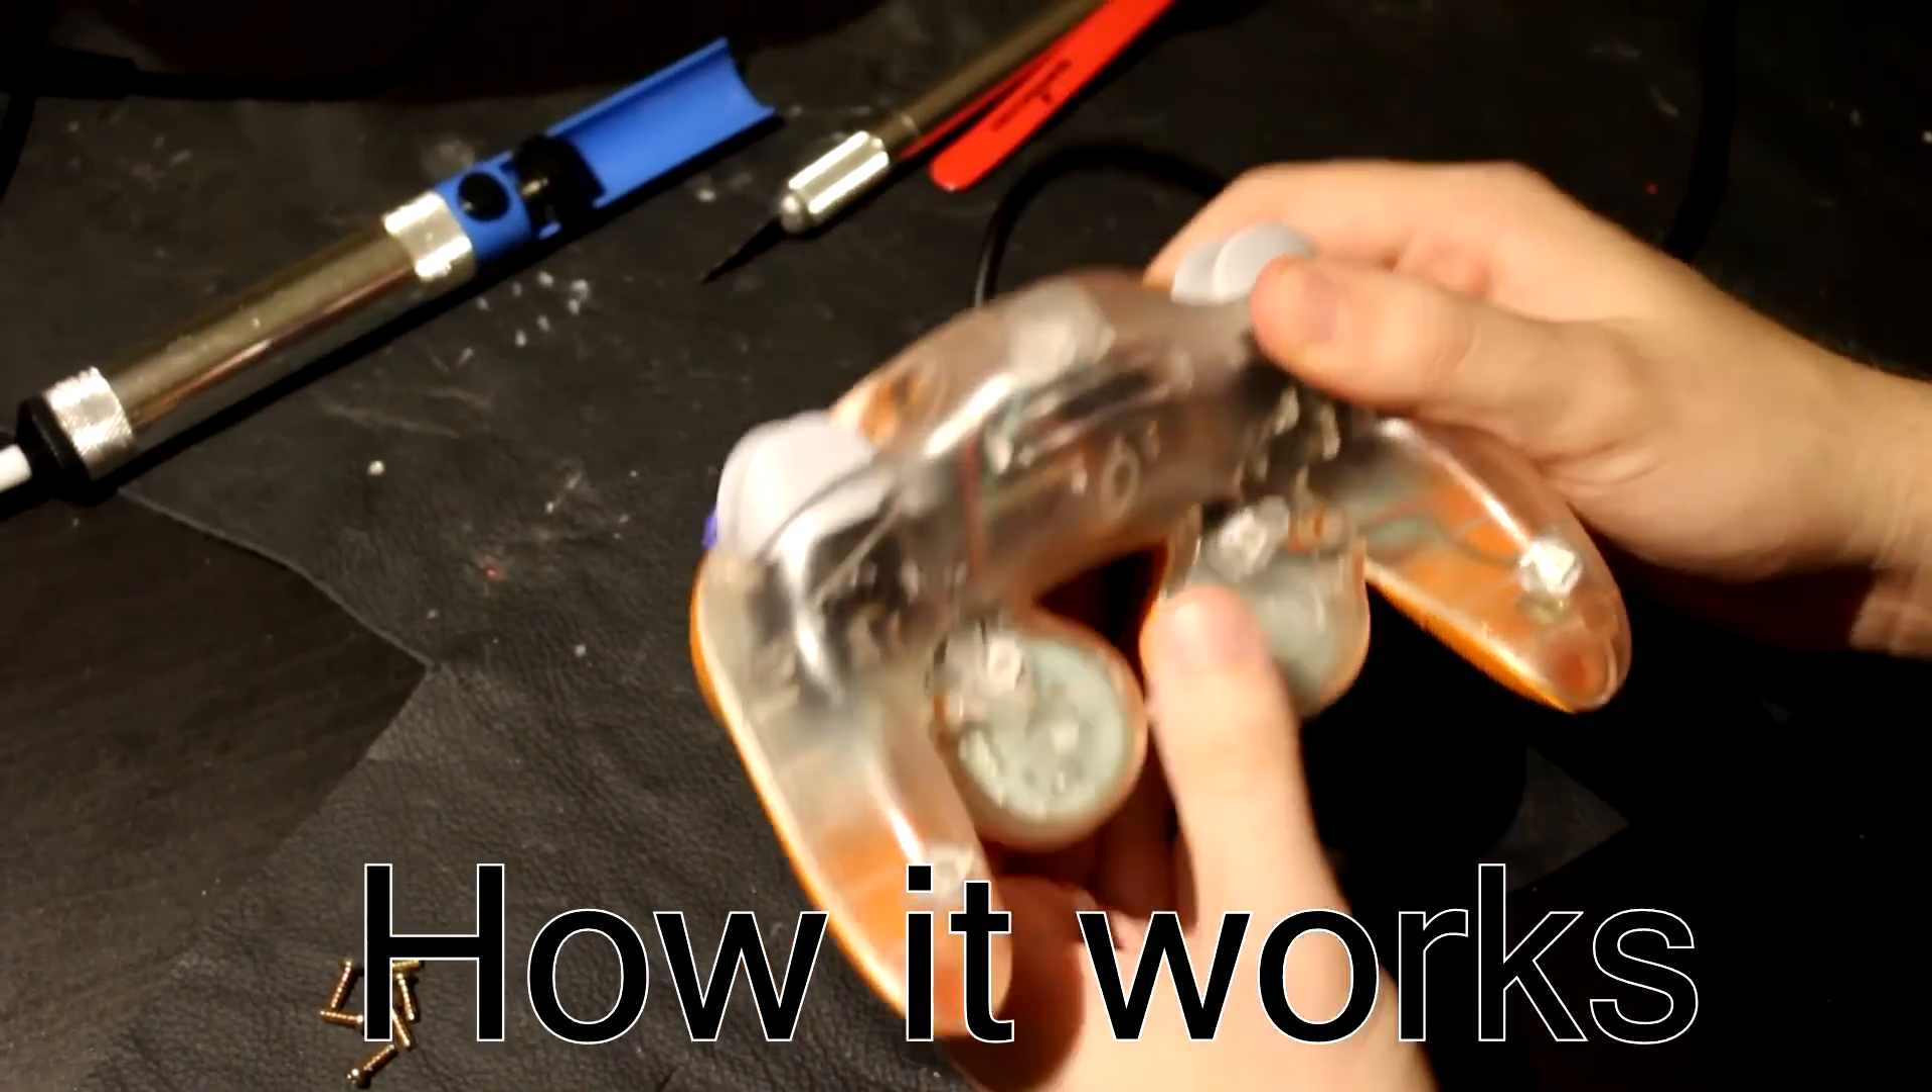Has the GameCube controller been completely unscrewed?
Yes.